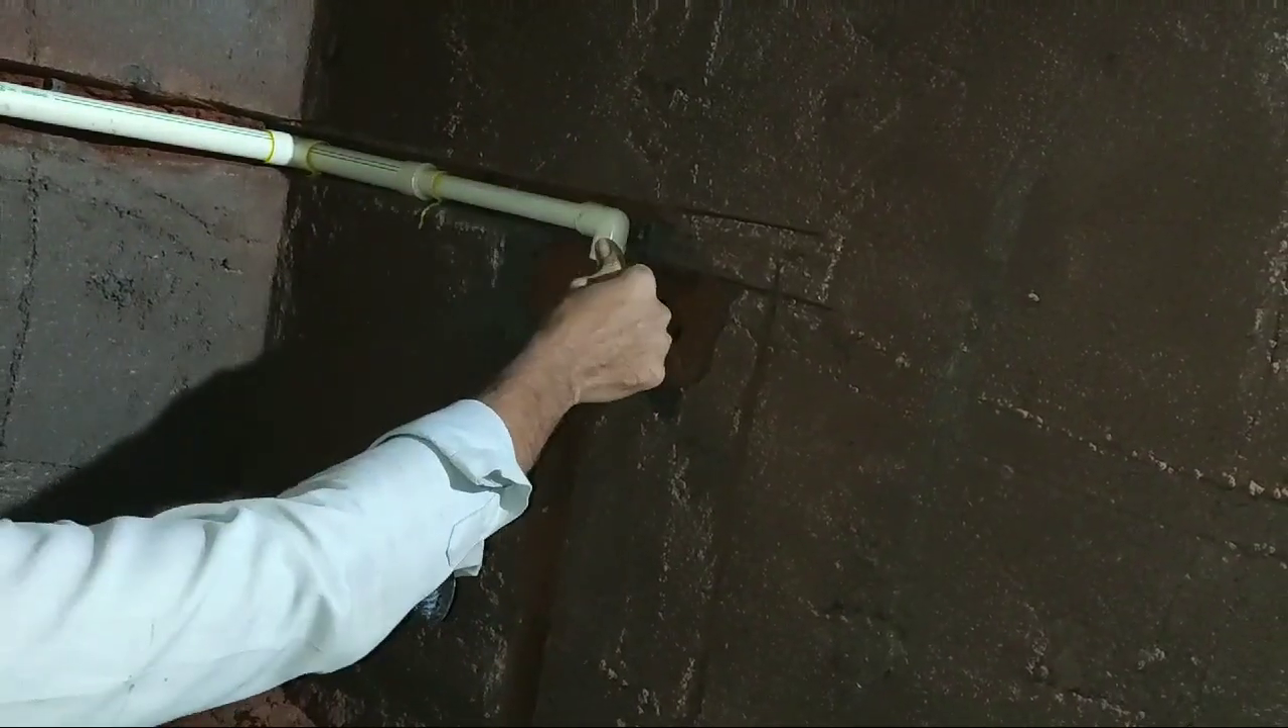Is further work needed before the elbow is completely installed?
No.